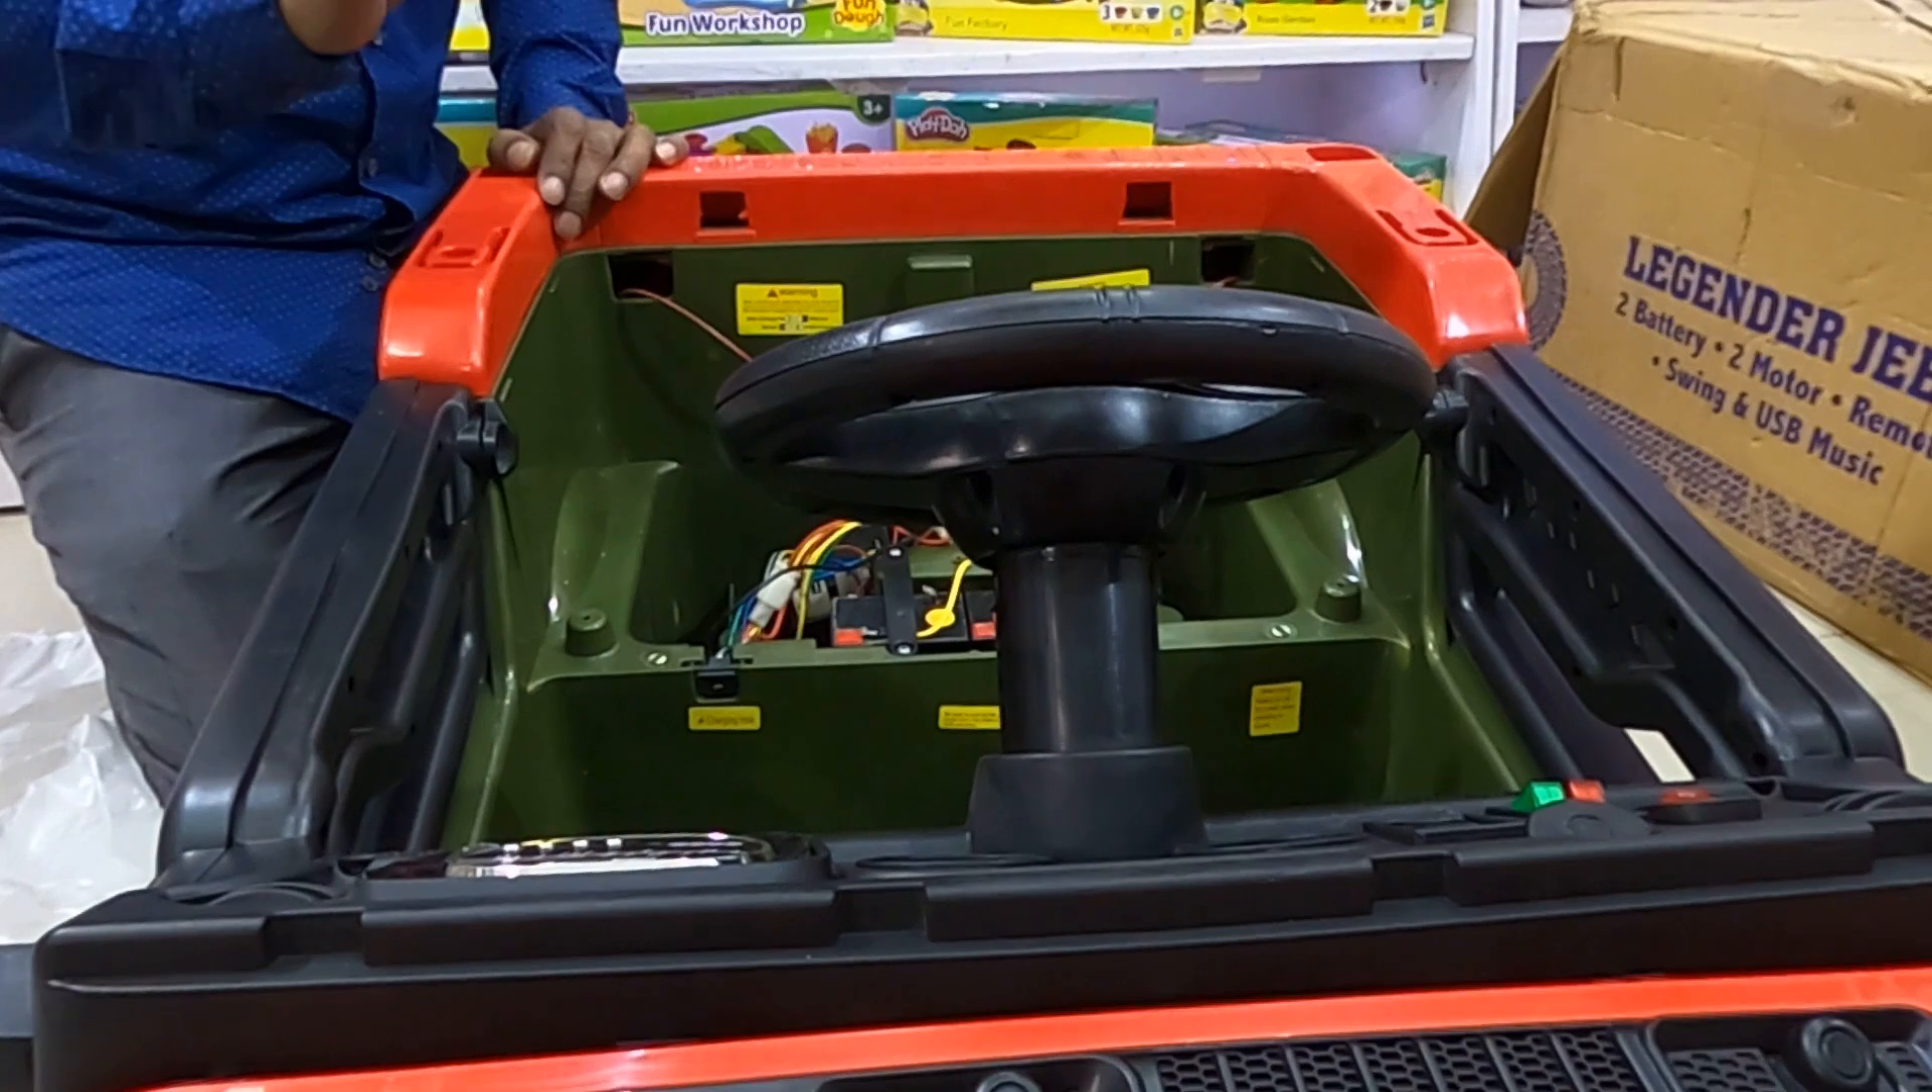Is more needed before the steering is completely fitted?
No.